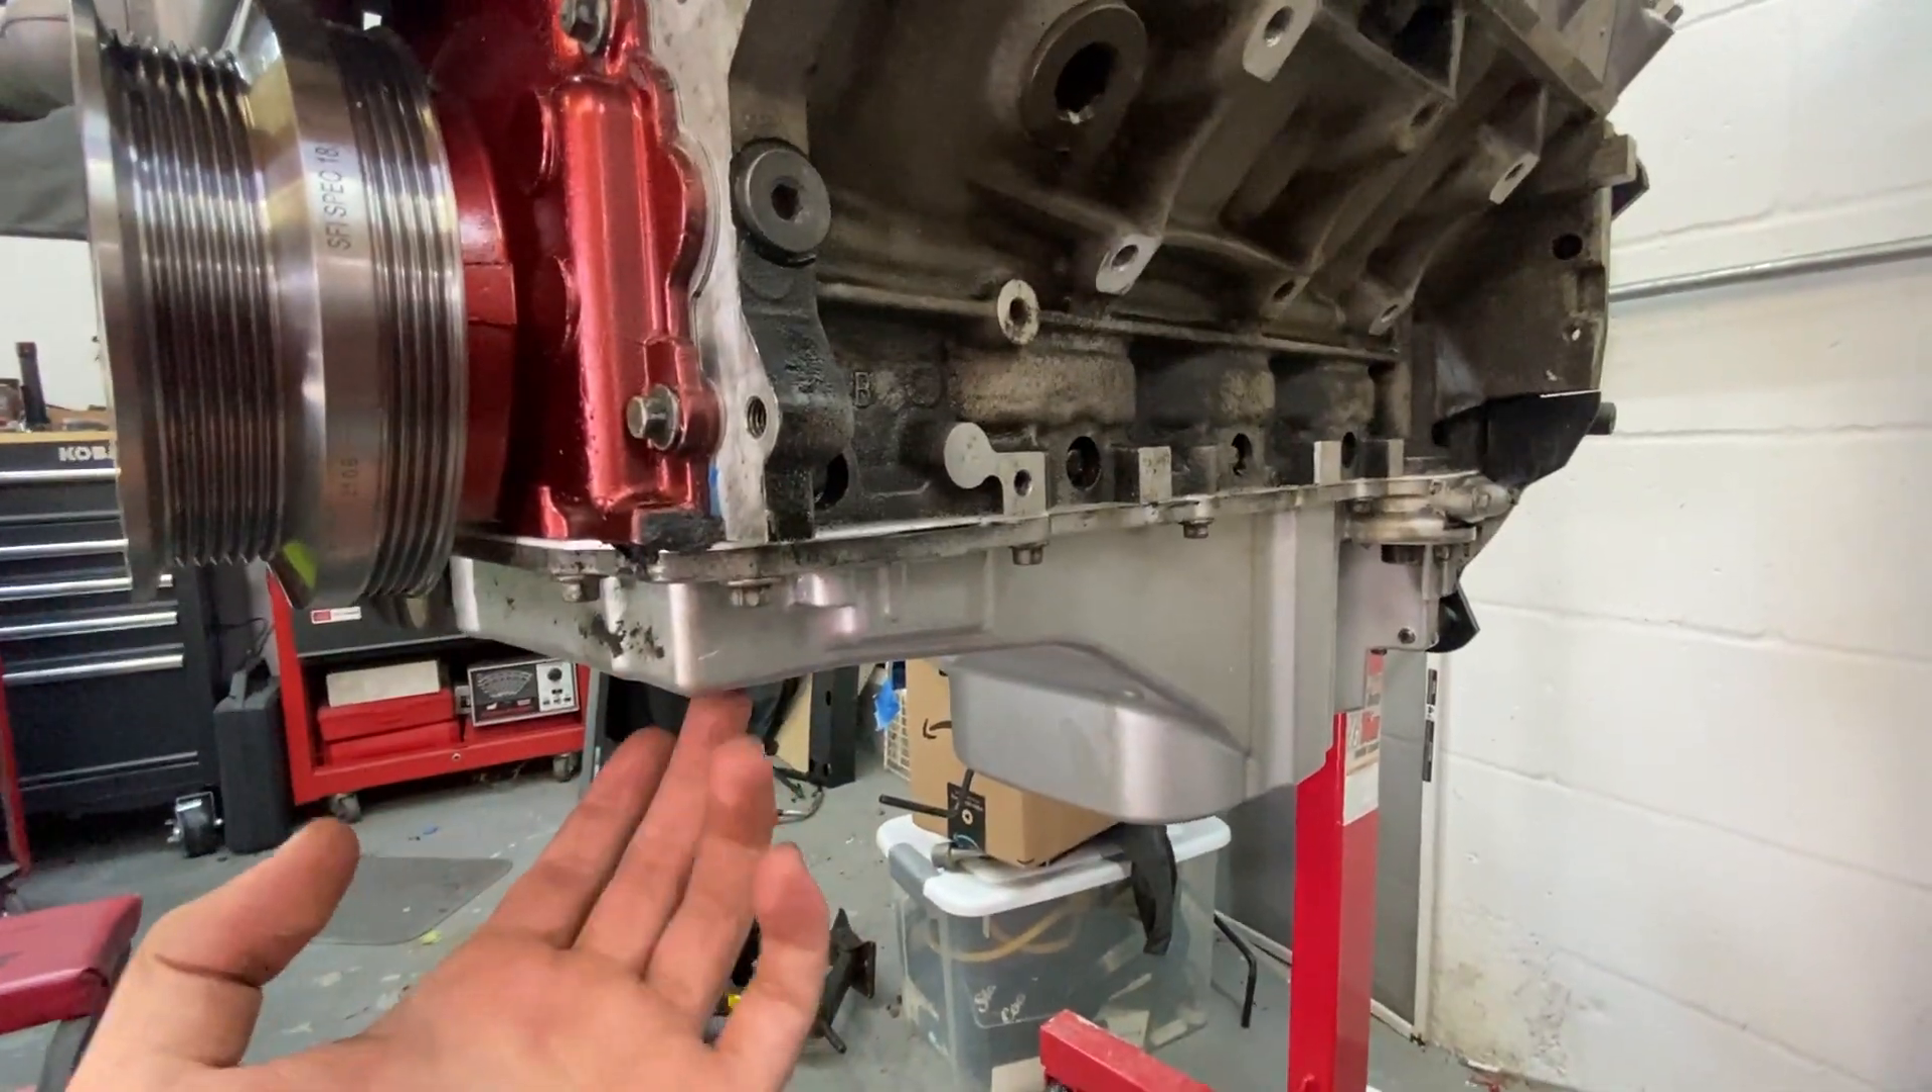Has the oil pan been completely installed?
Yes.